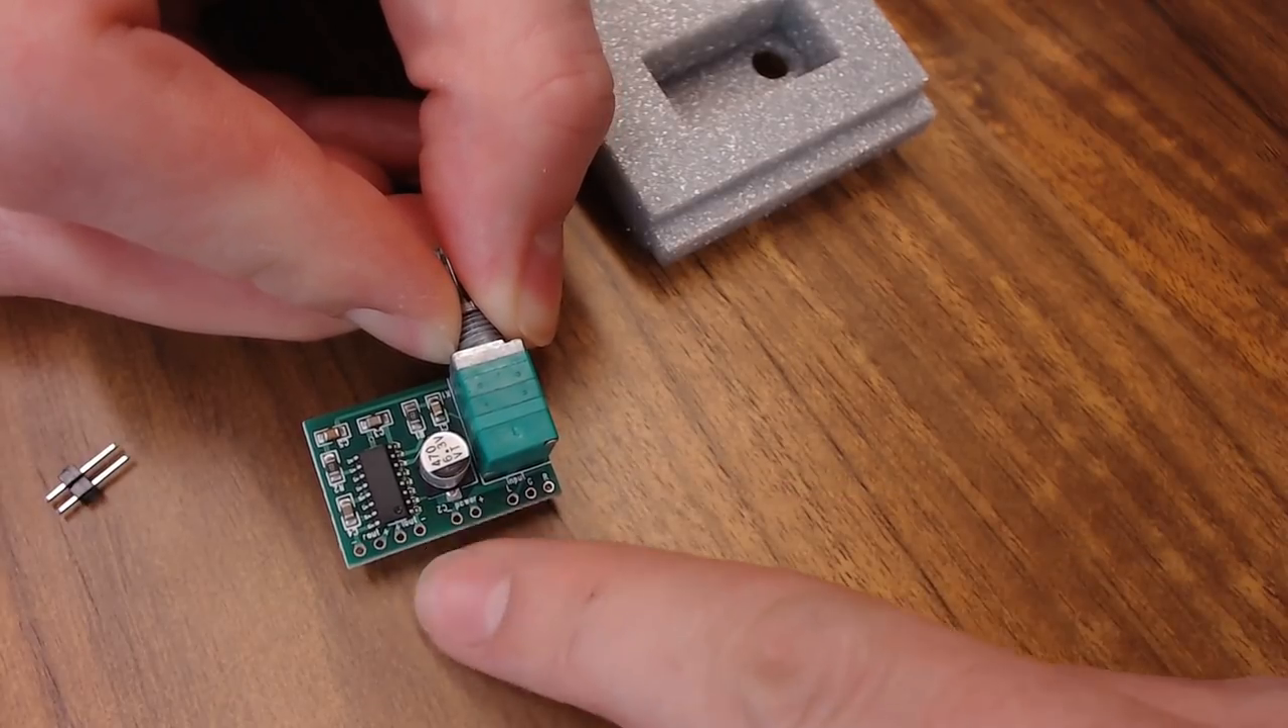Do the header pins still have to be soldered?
Yes.